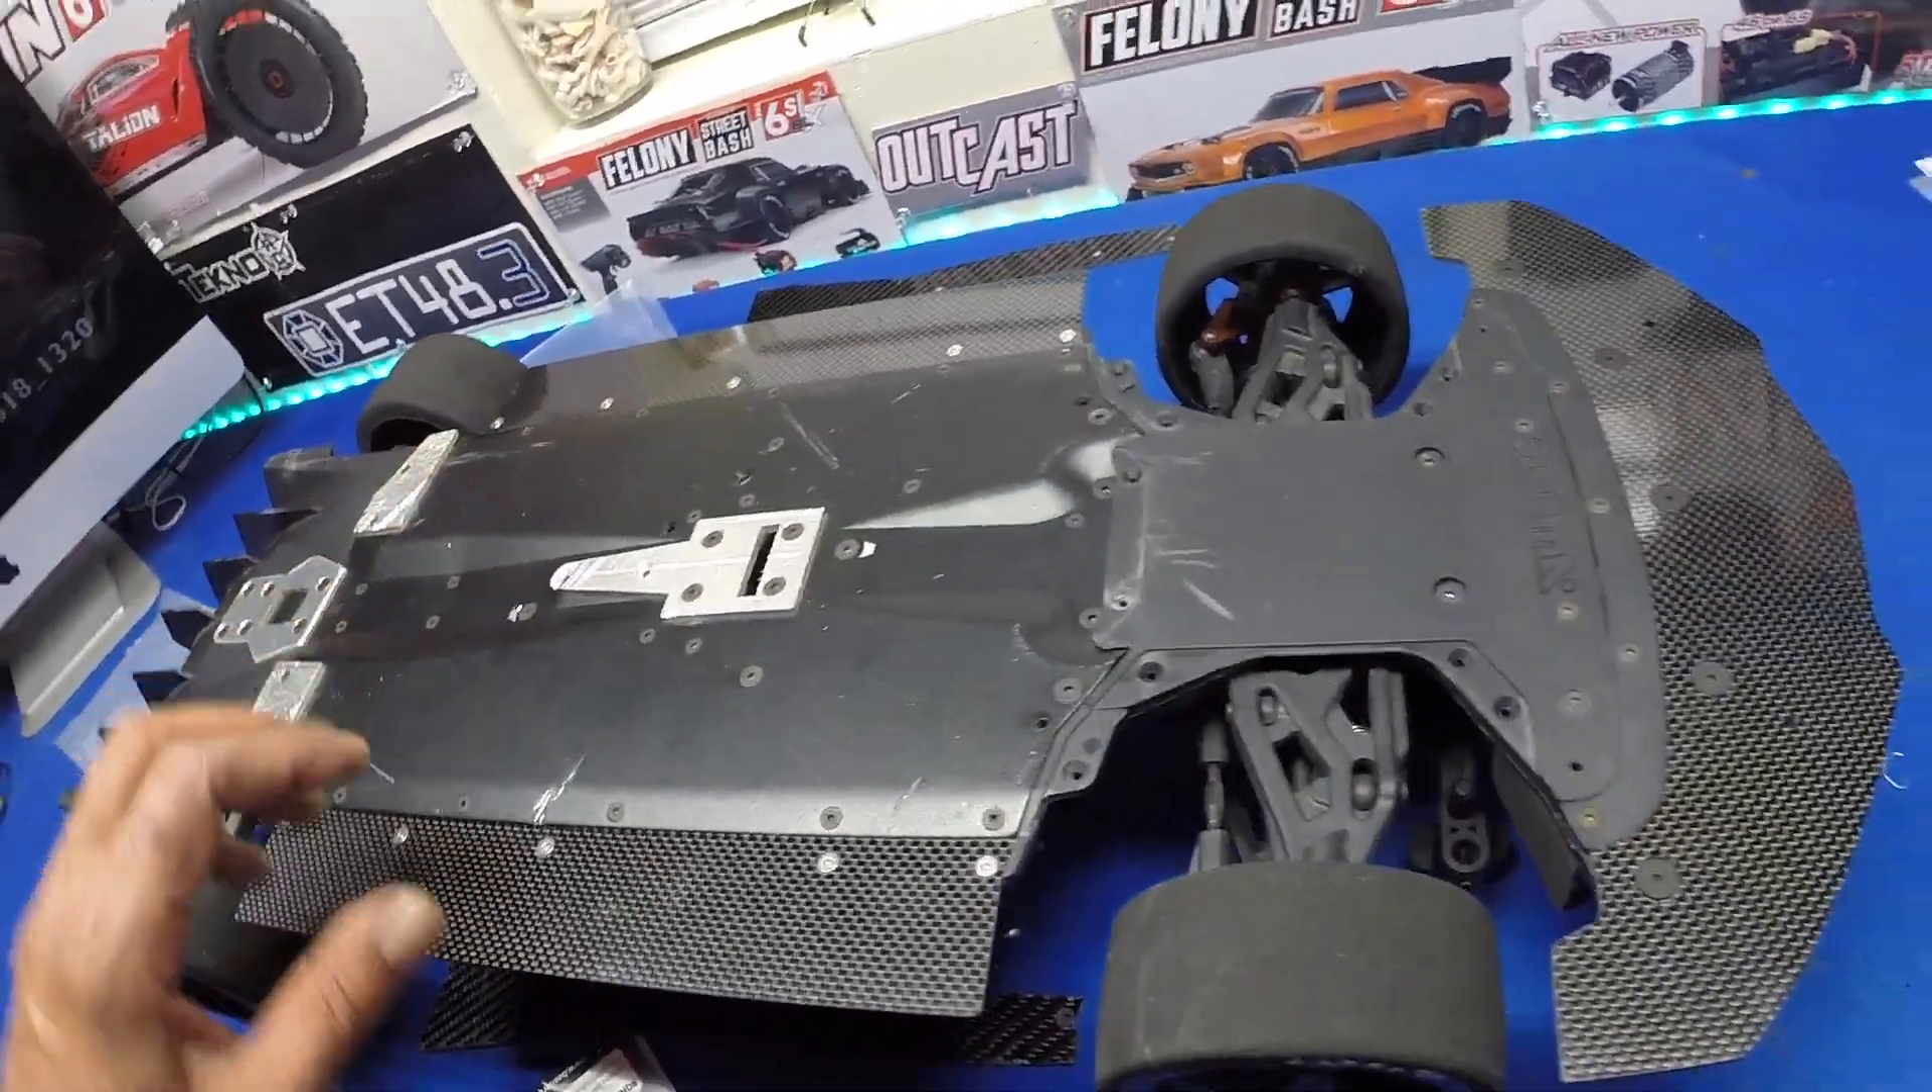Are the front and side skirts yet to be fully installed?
No.